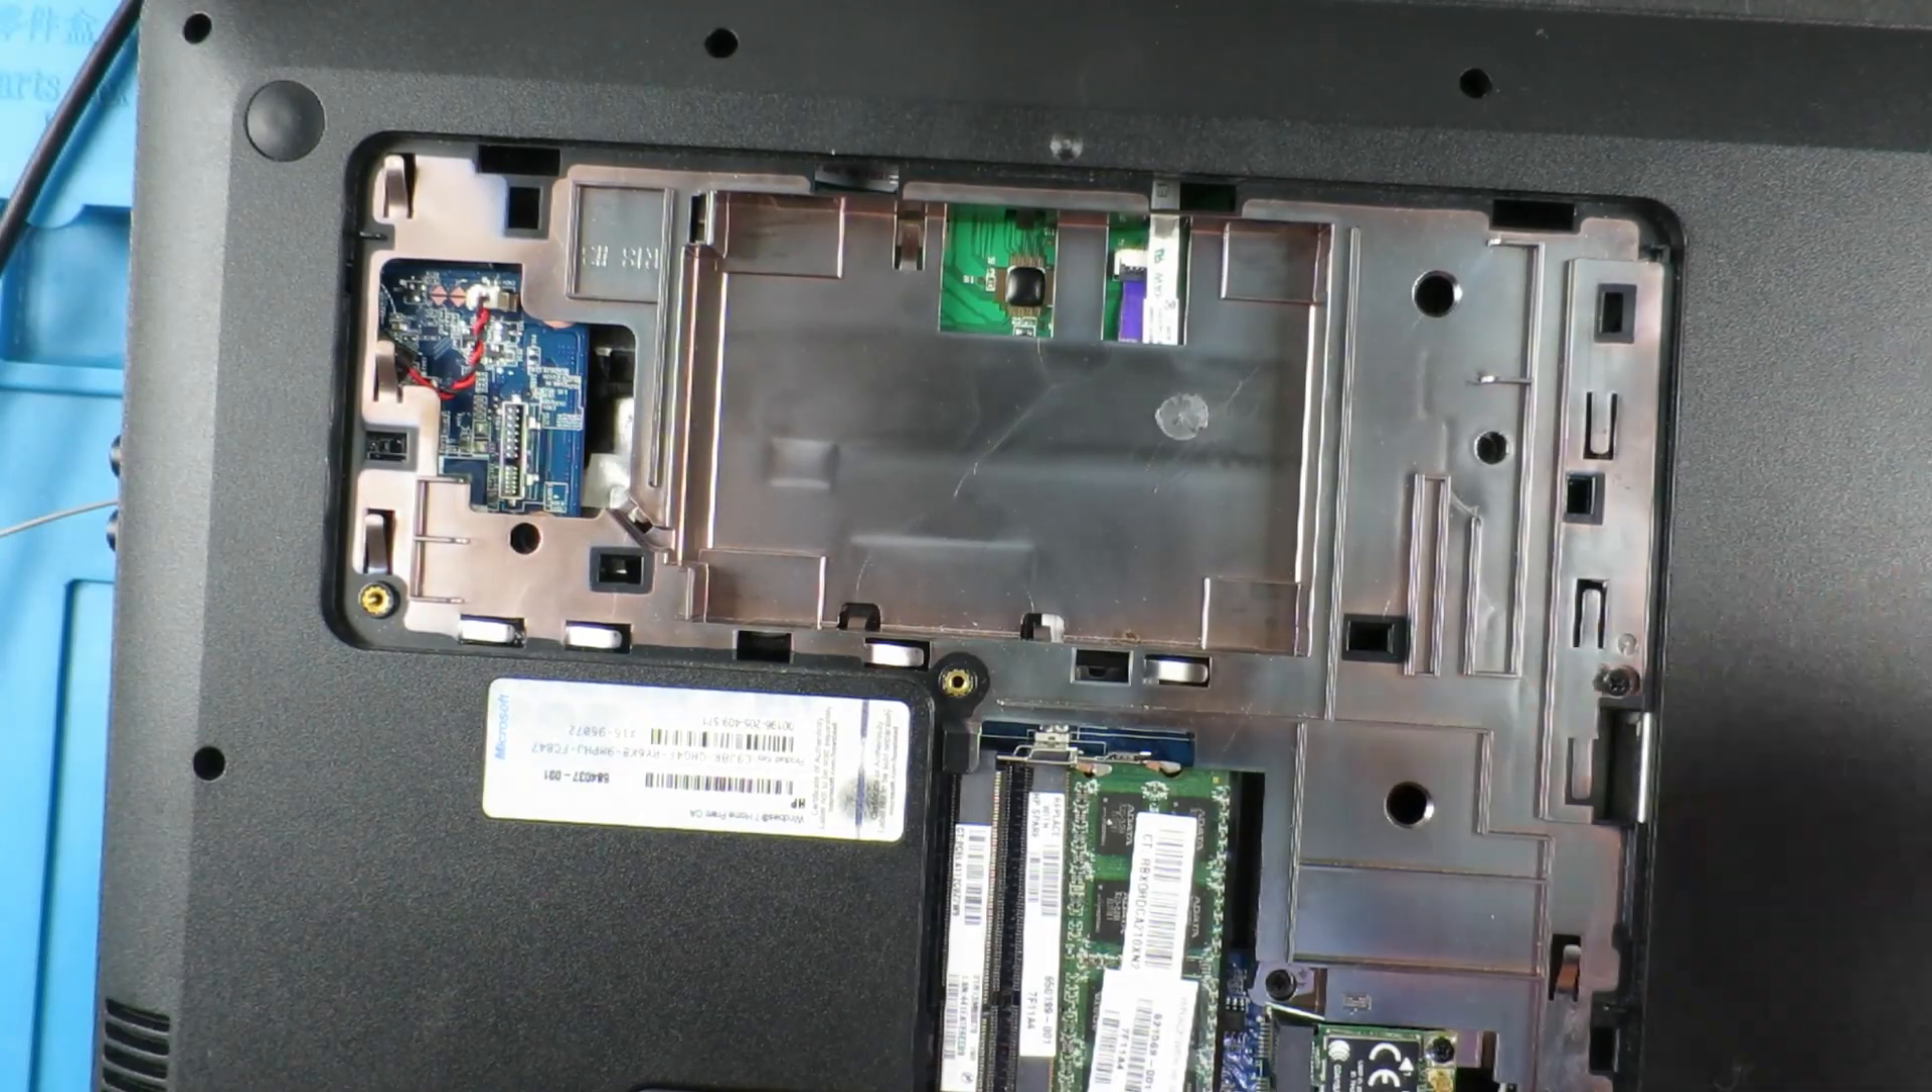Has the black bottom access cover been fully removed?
Yes.